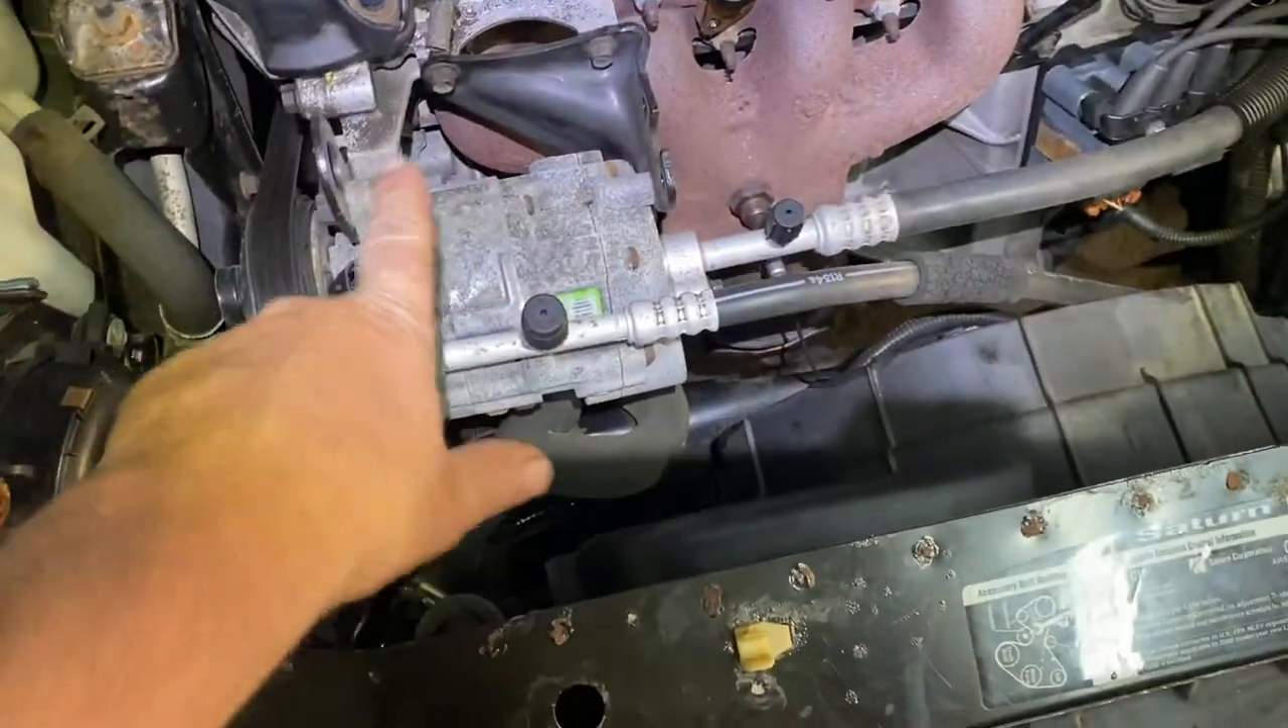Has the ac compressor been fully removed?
No.